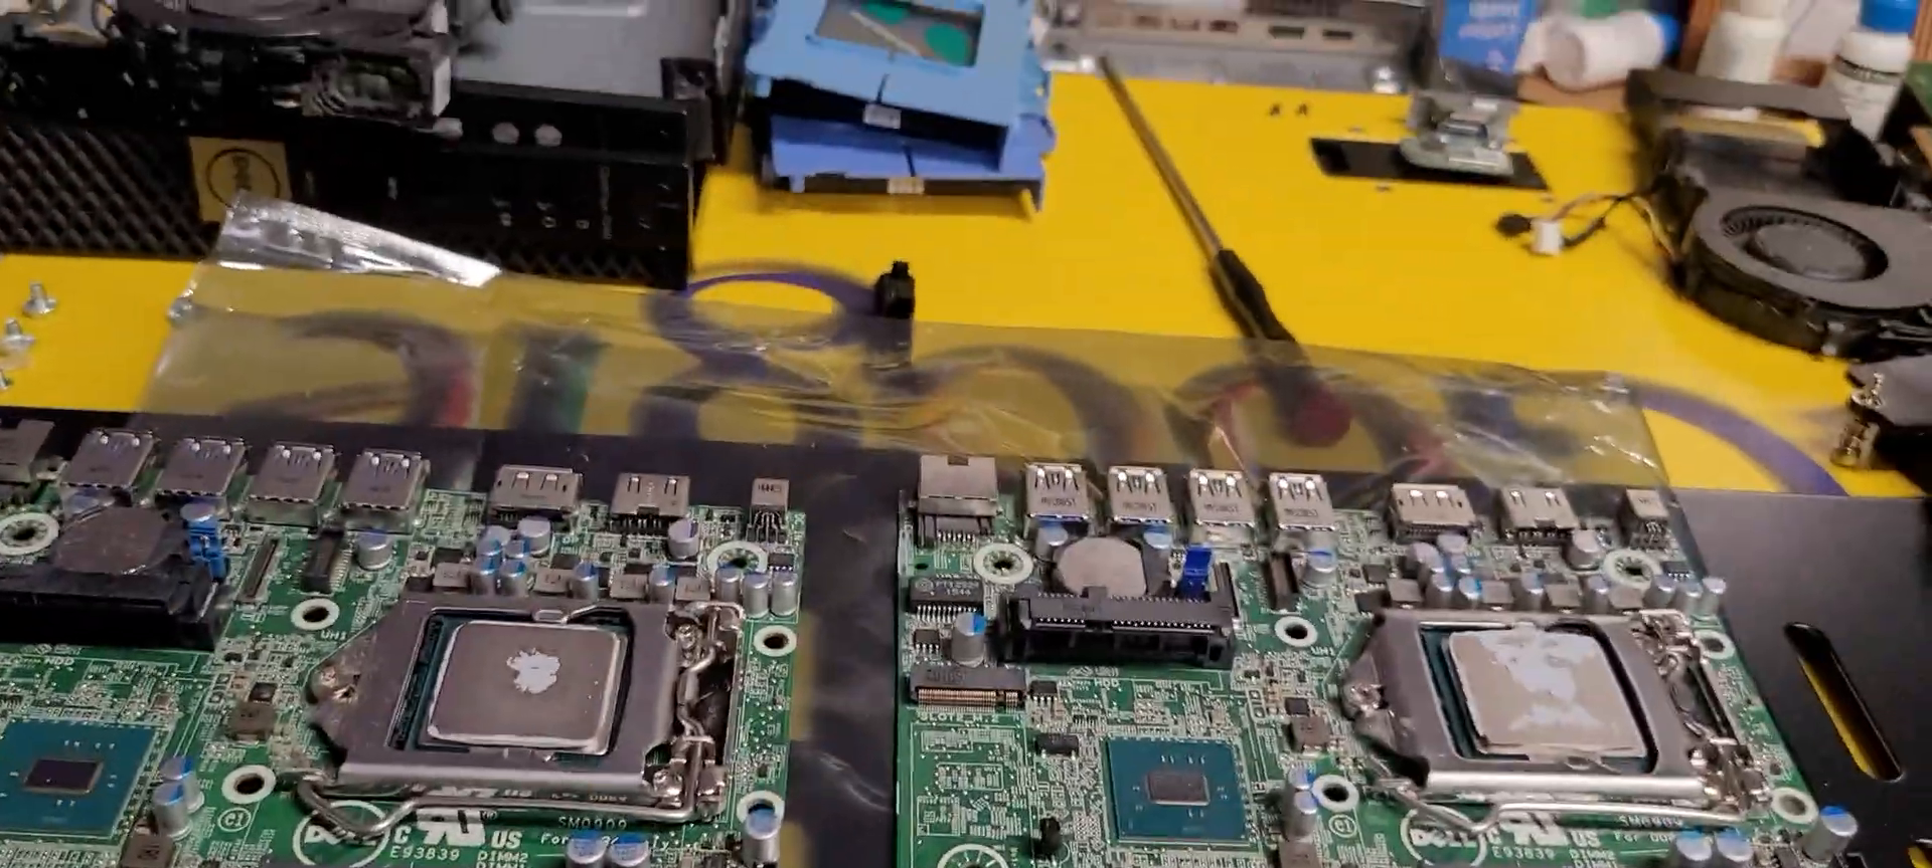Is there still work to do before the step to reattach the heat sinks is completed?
Yes.